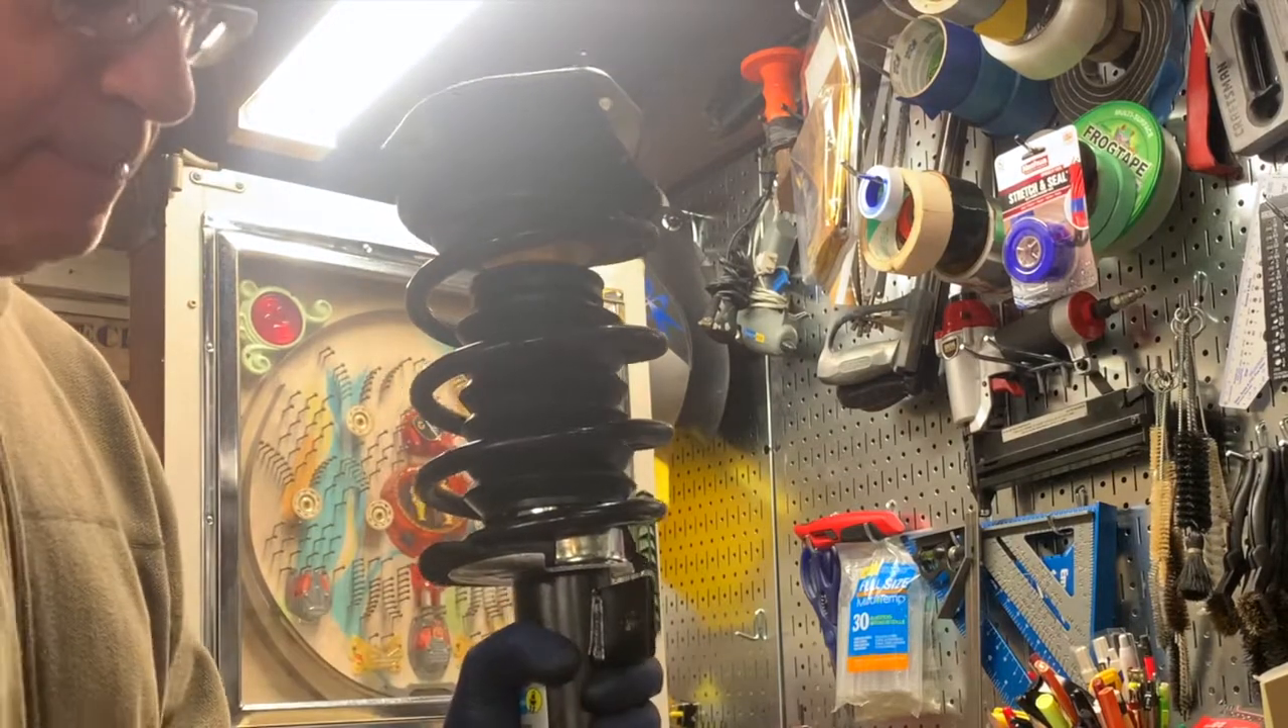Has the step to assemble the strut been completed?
Yes.